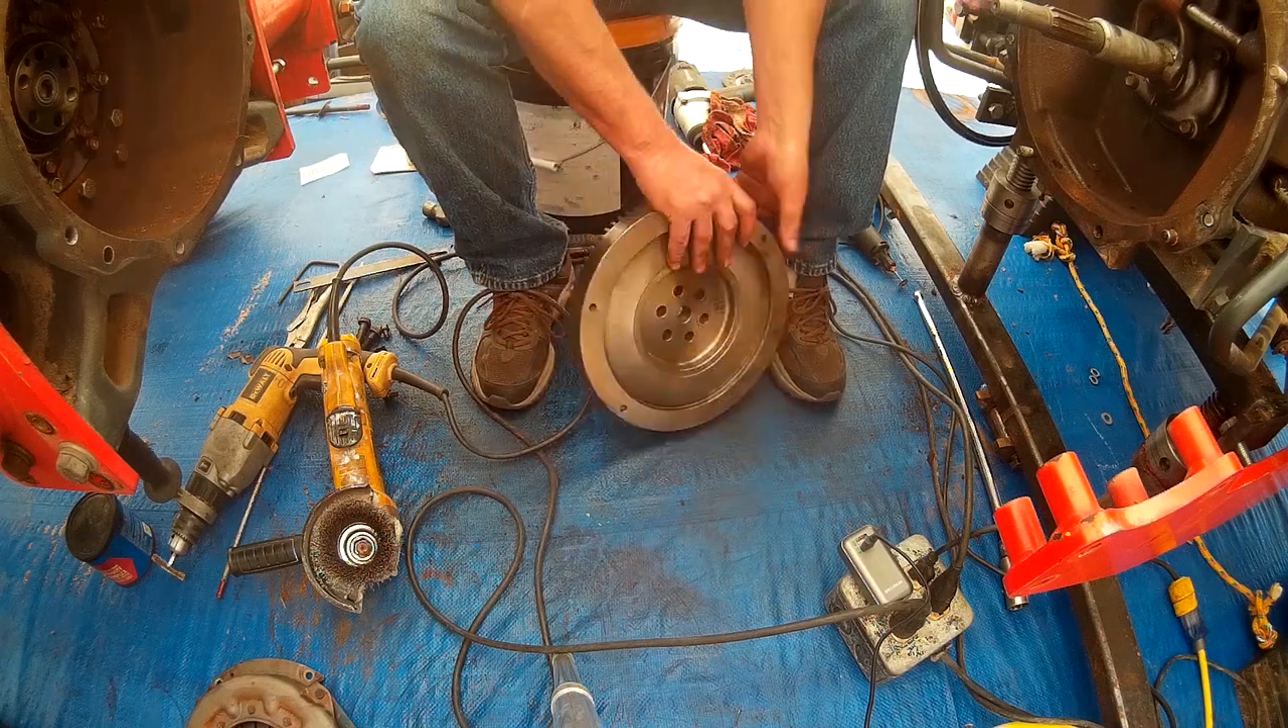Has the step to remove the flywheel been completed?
Yes.